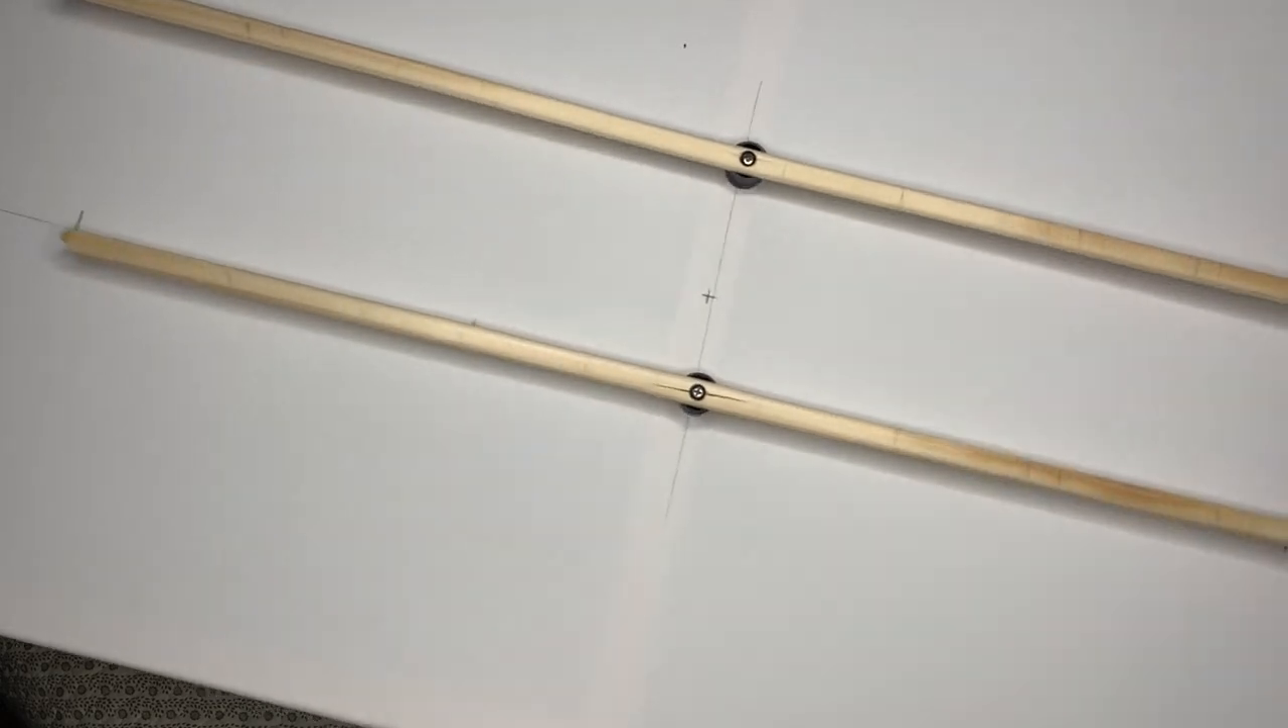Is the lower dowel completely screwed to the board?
Yes.